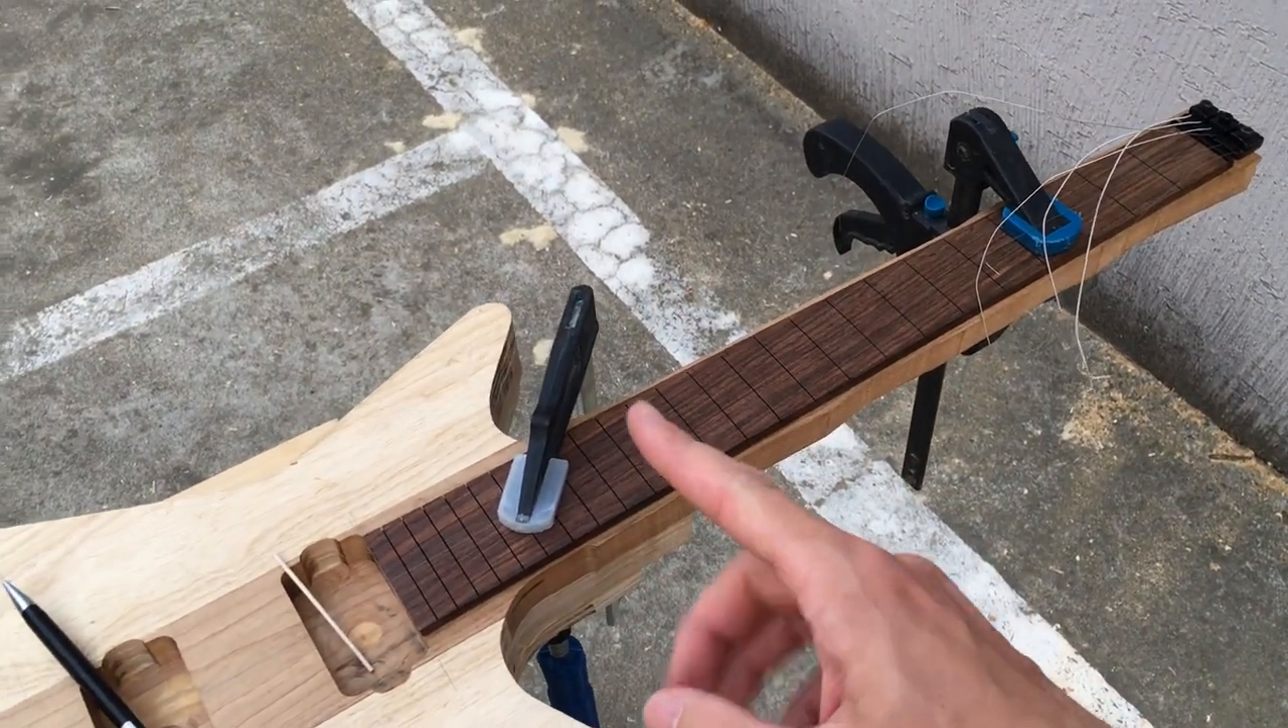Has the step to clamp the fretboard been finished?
Yes.